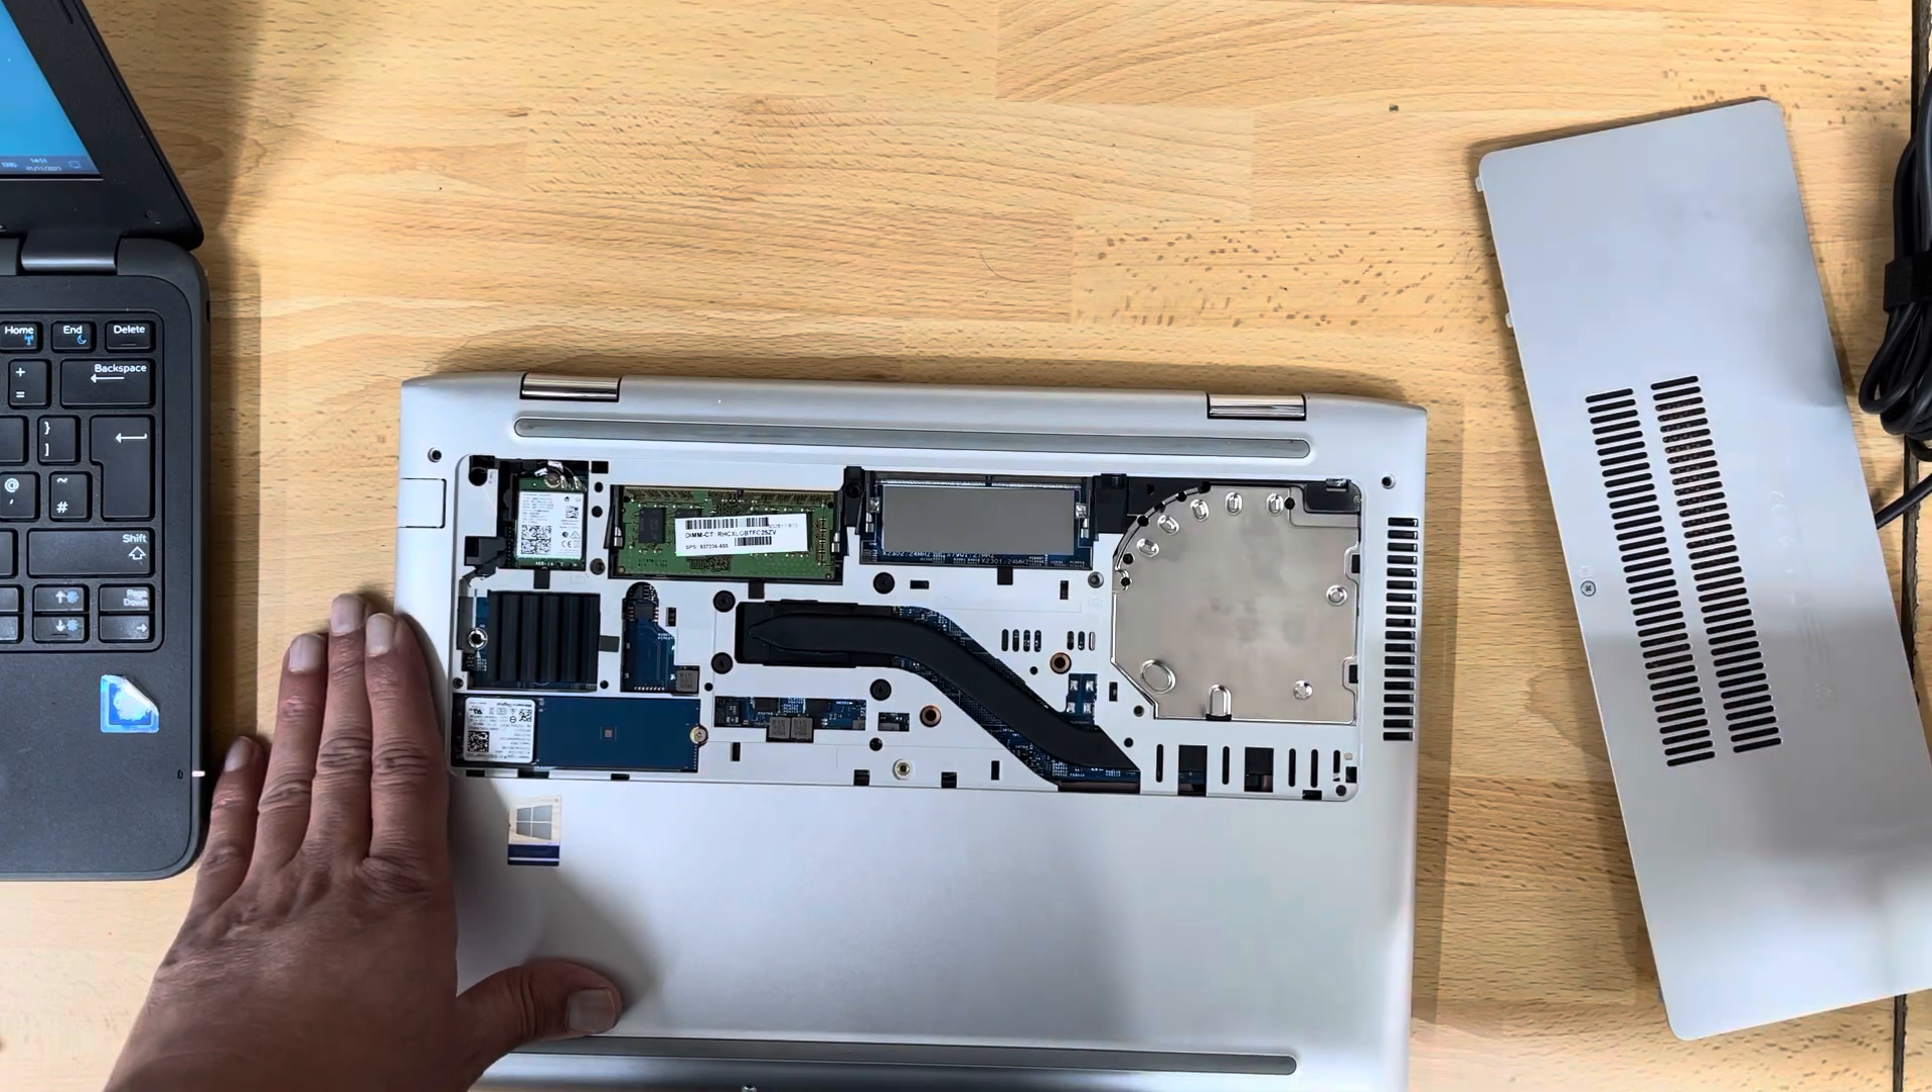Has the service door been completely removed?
Yes.